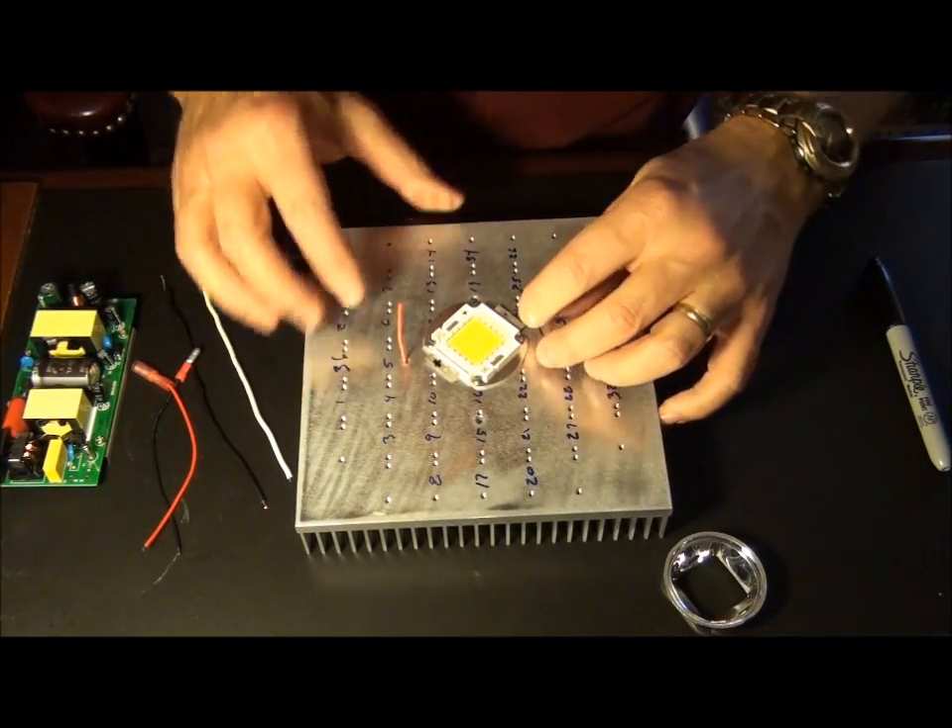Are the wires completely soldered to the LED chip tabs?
No.